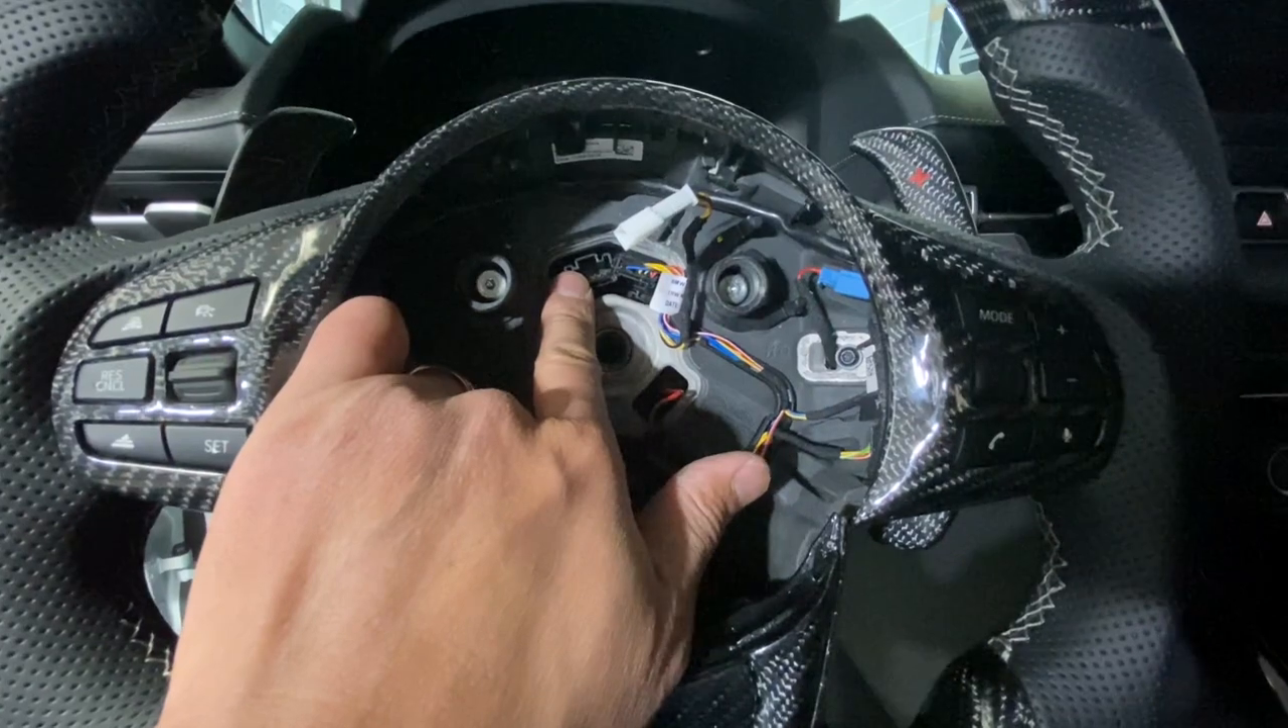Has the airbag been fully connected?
No.